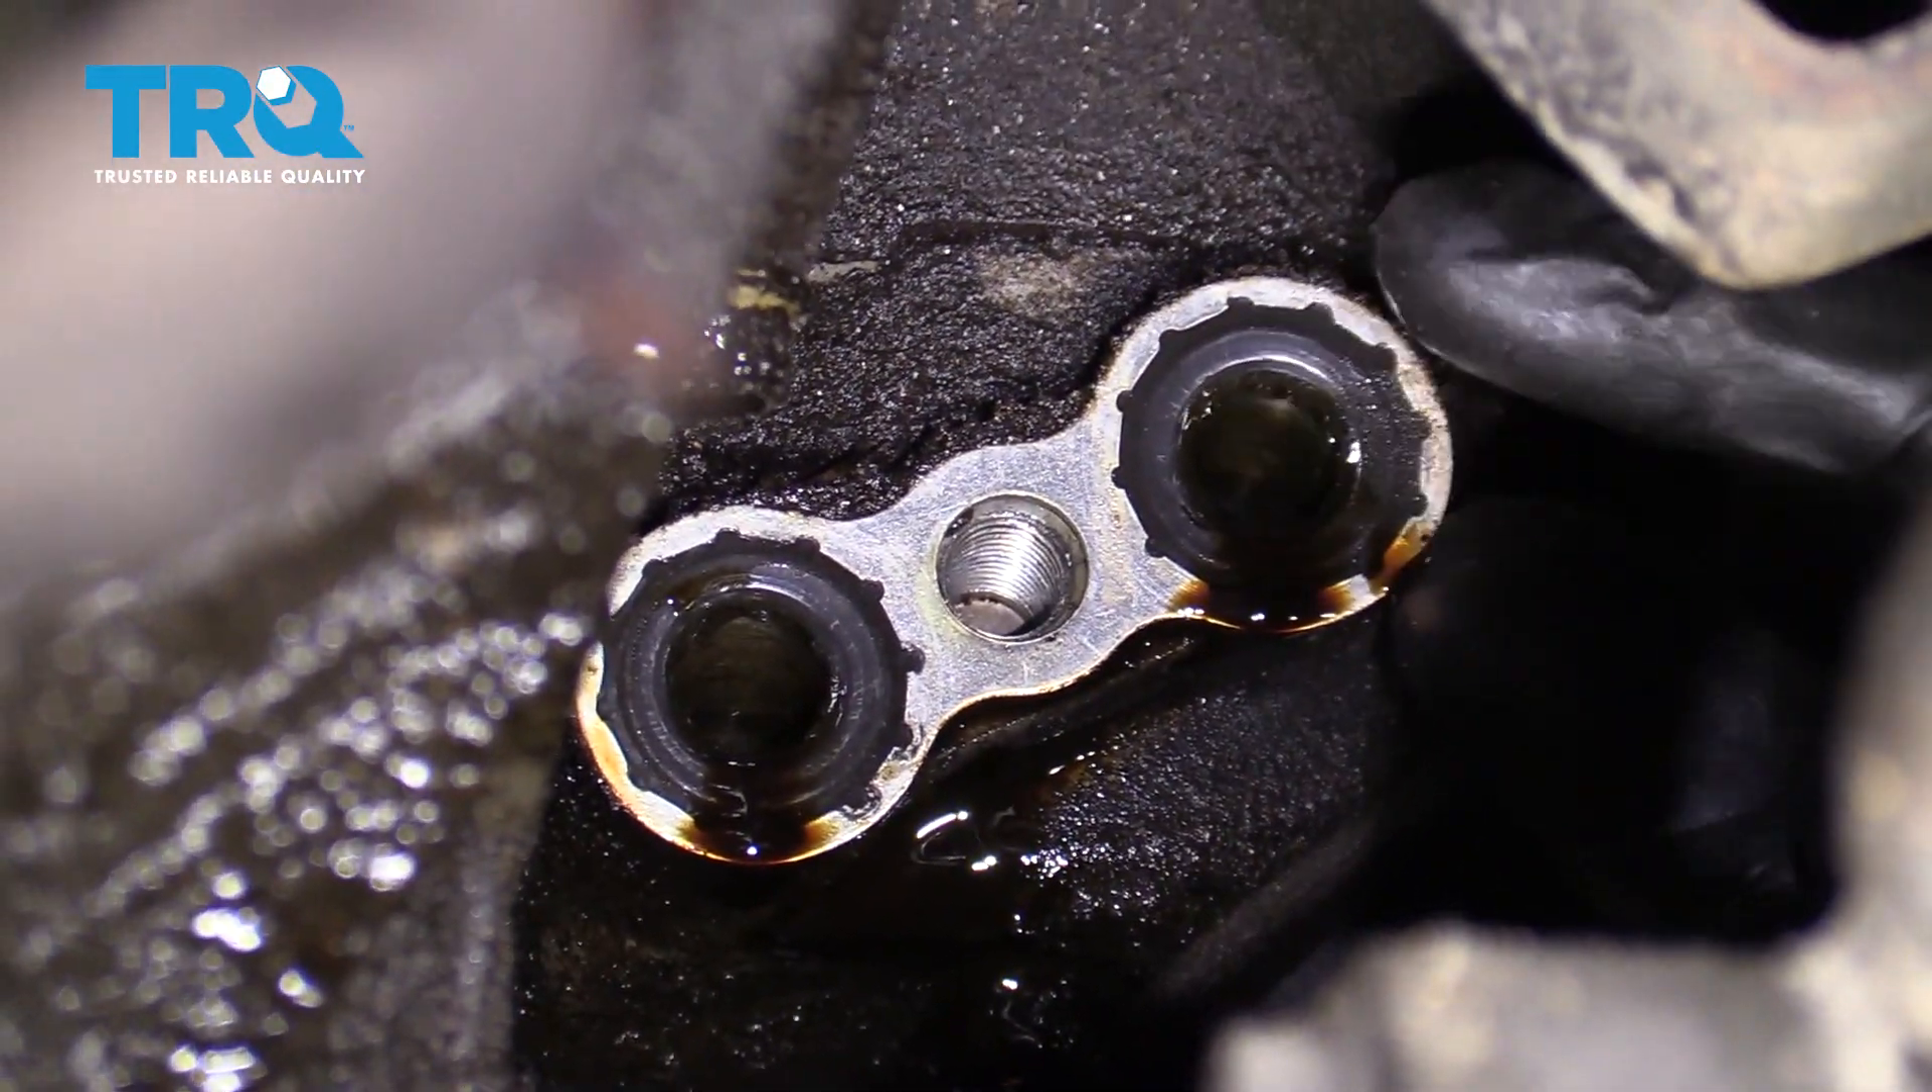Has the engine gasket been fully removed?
No.